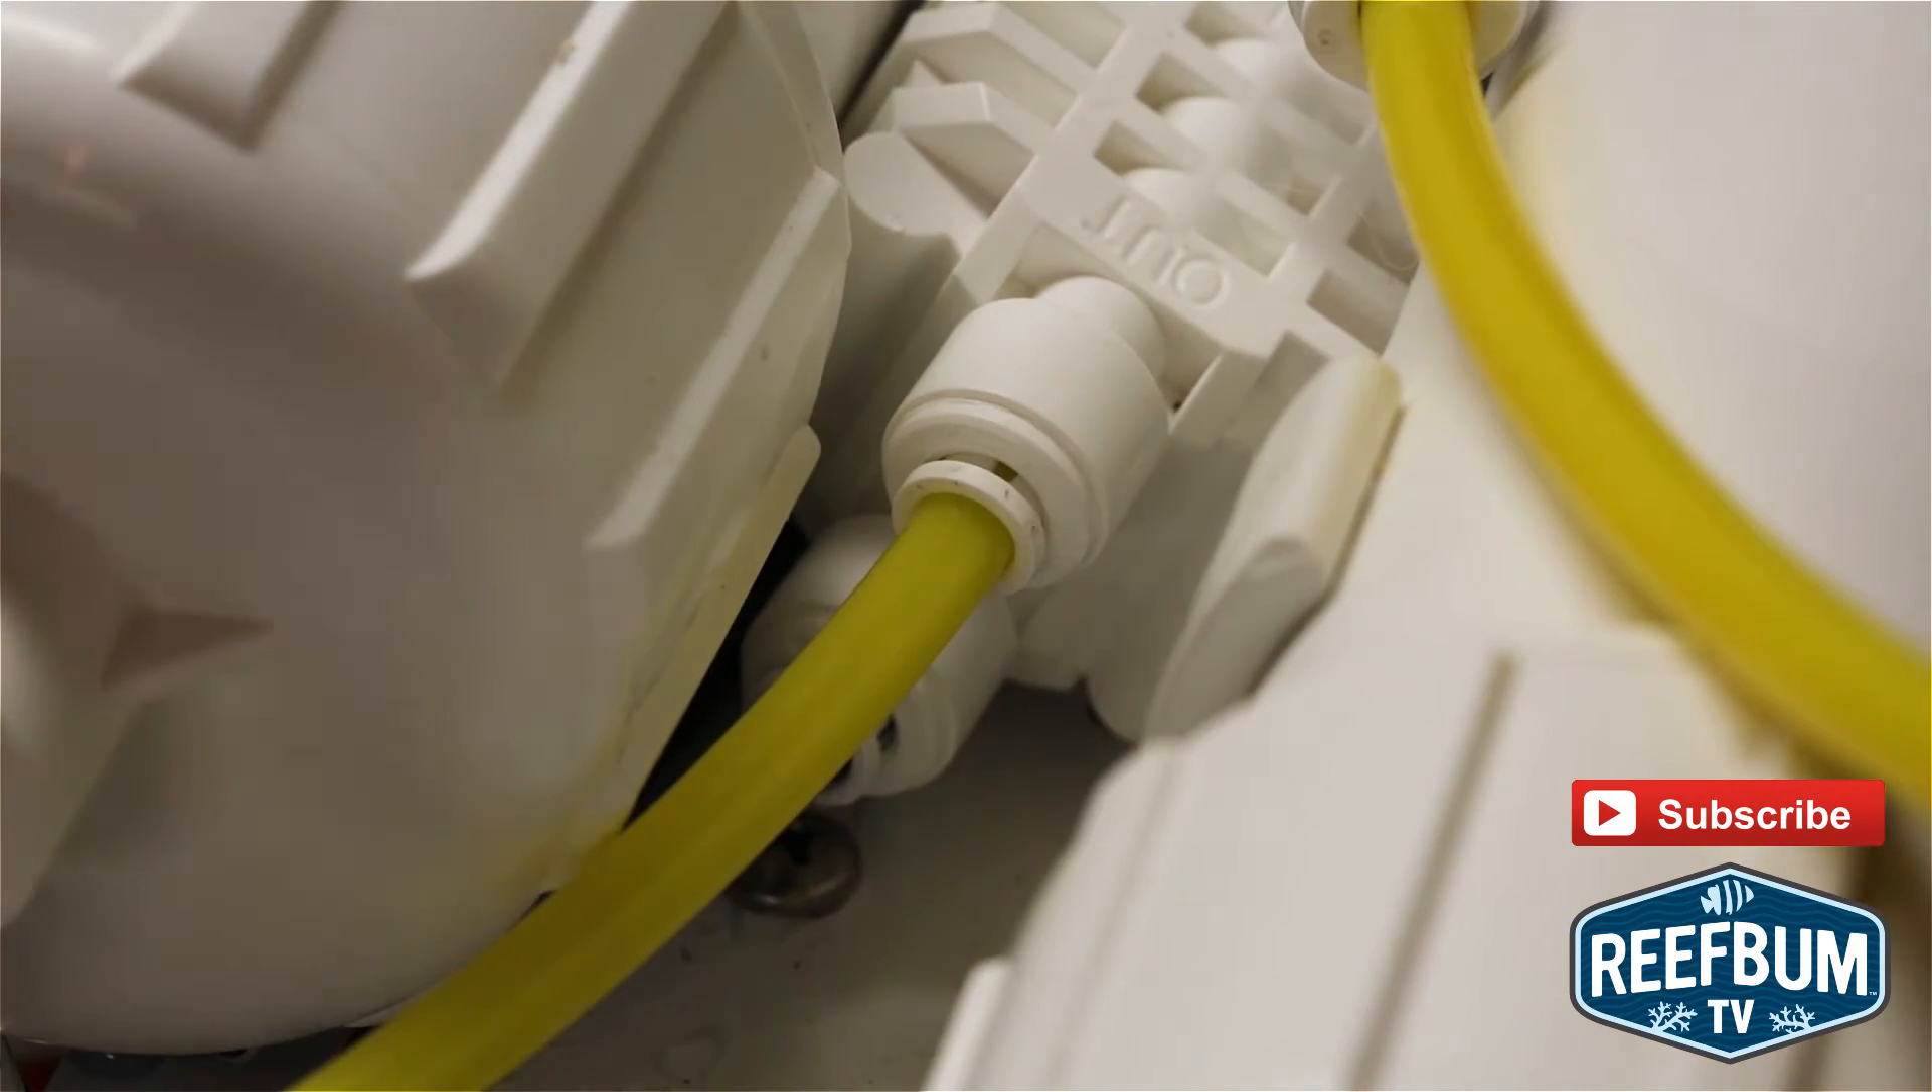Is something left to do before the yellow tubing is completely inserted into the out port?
No.